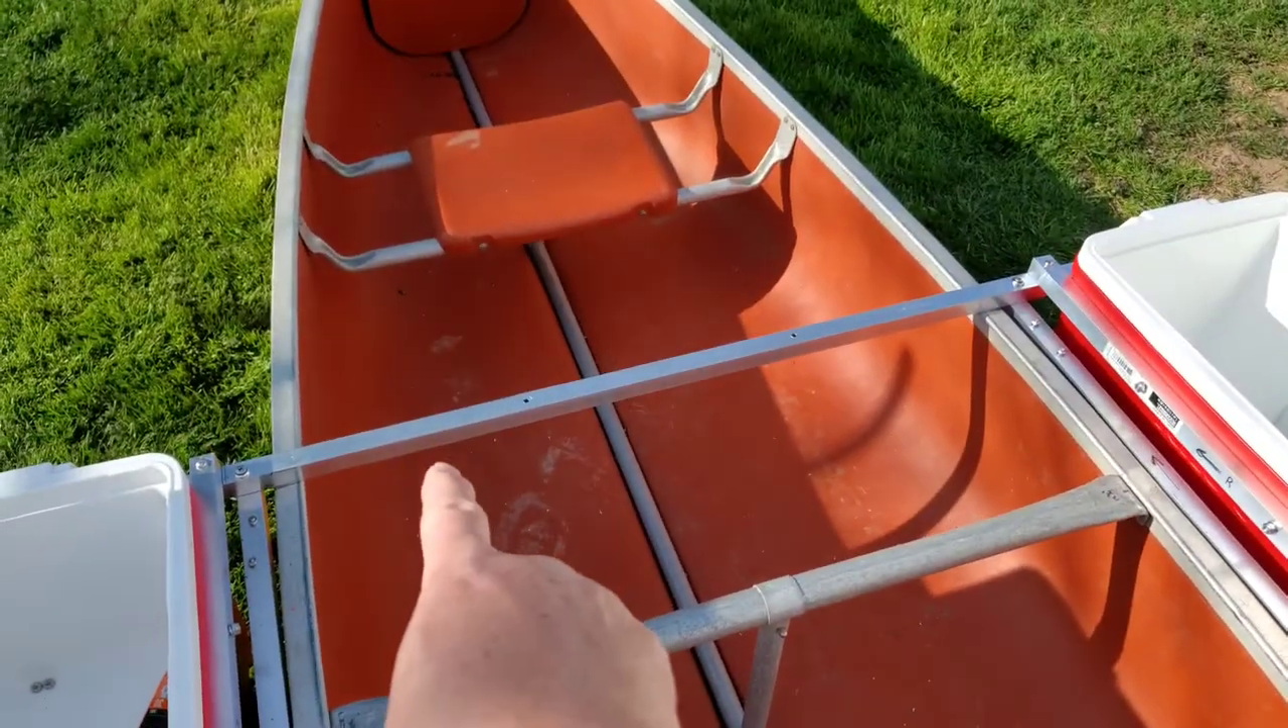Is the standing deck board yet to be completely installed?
Yes.